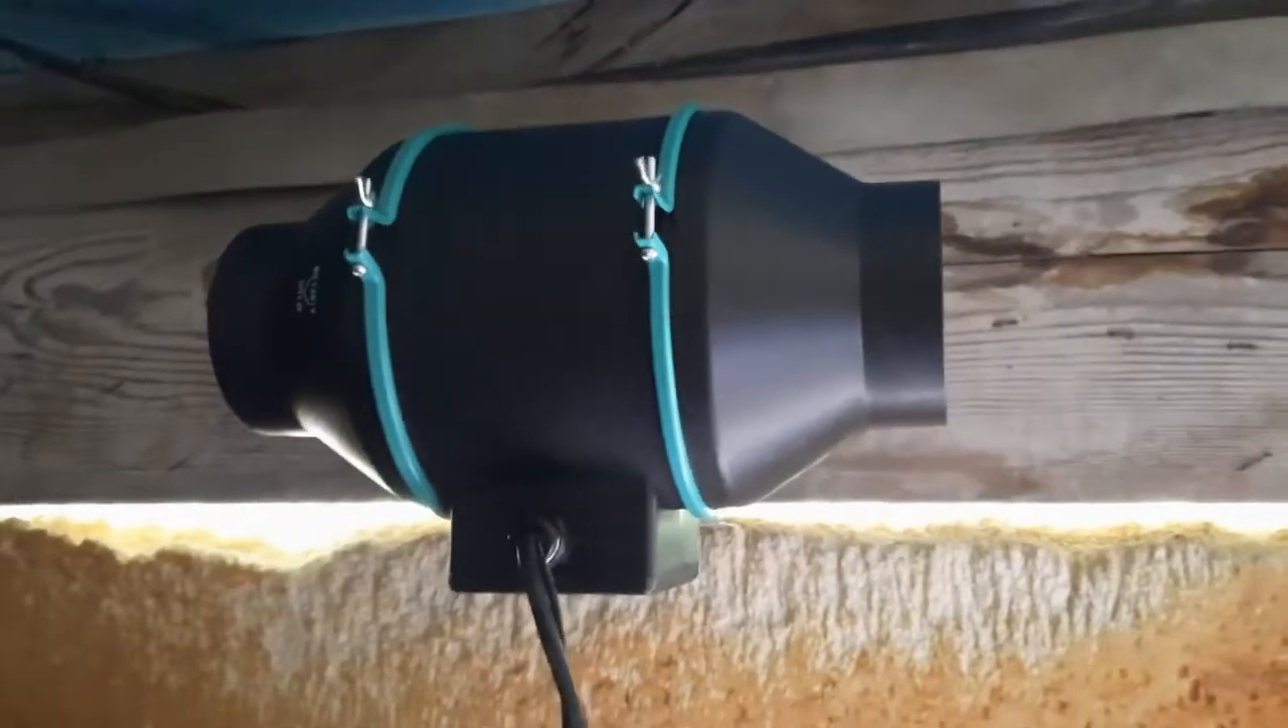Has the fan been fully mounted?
Yes.